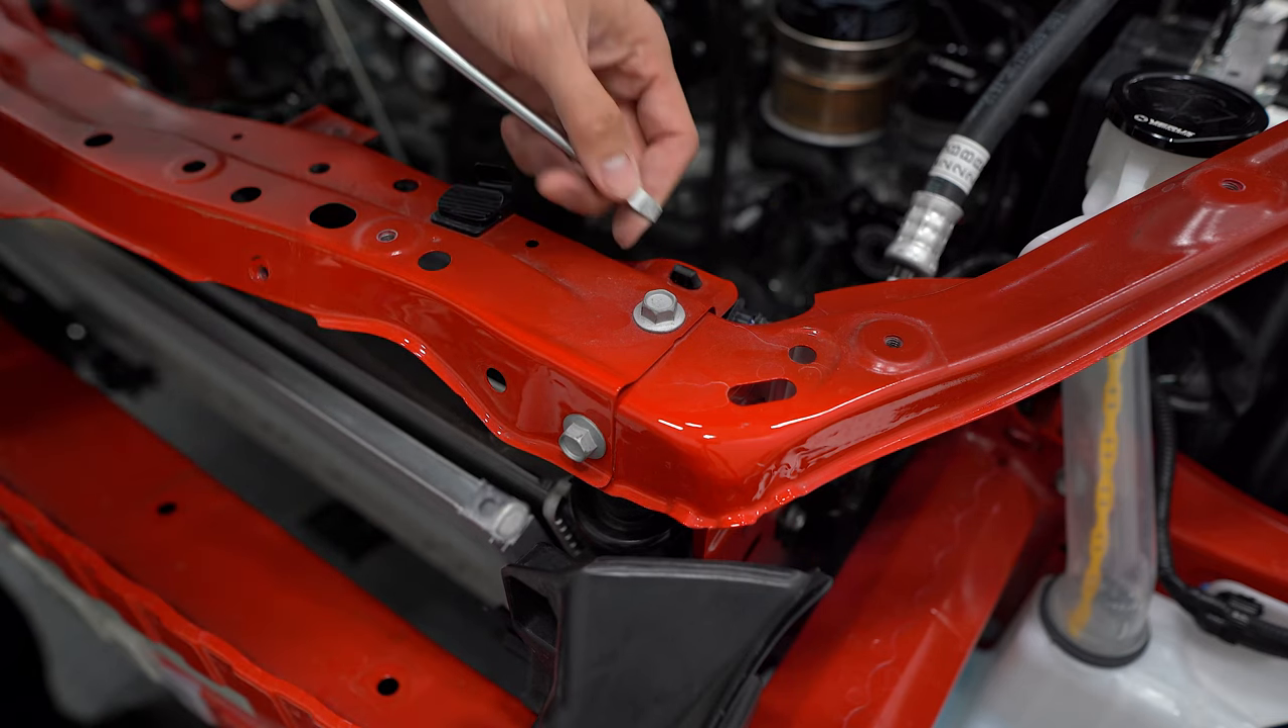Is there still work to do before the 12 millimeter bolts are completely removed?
Yes.